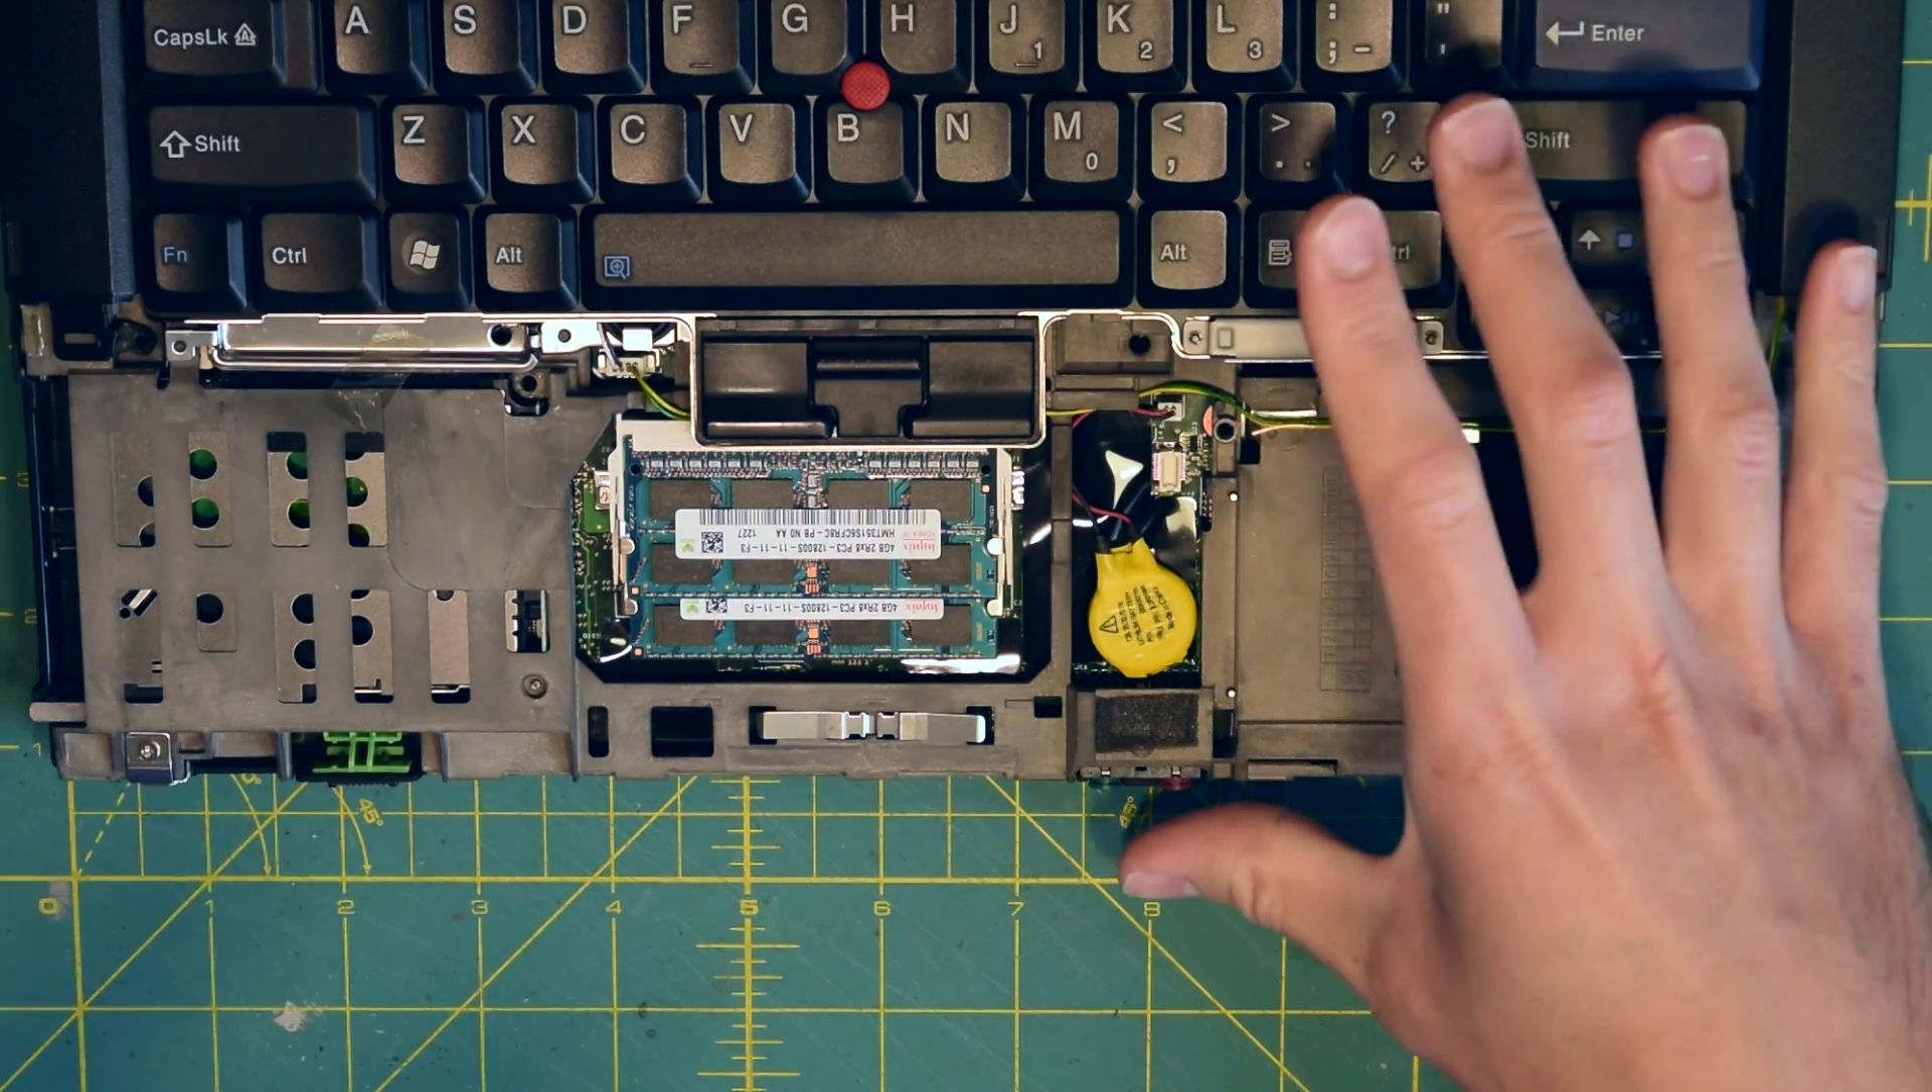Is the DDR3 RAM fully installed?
Yes.